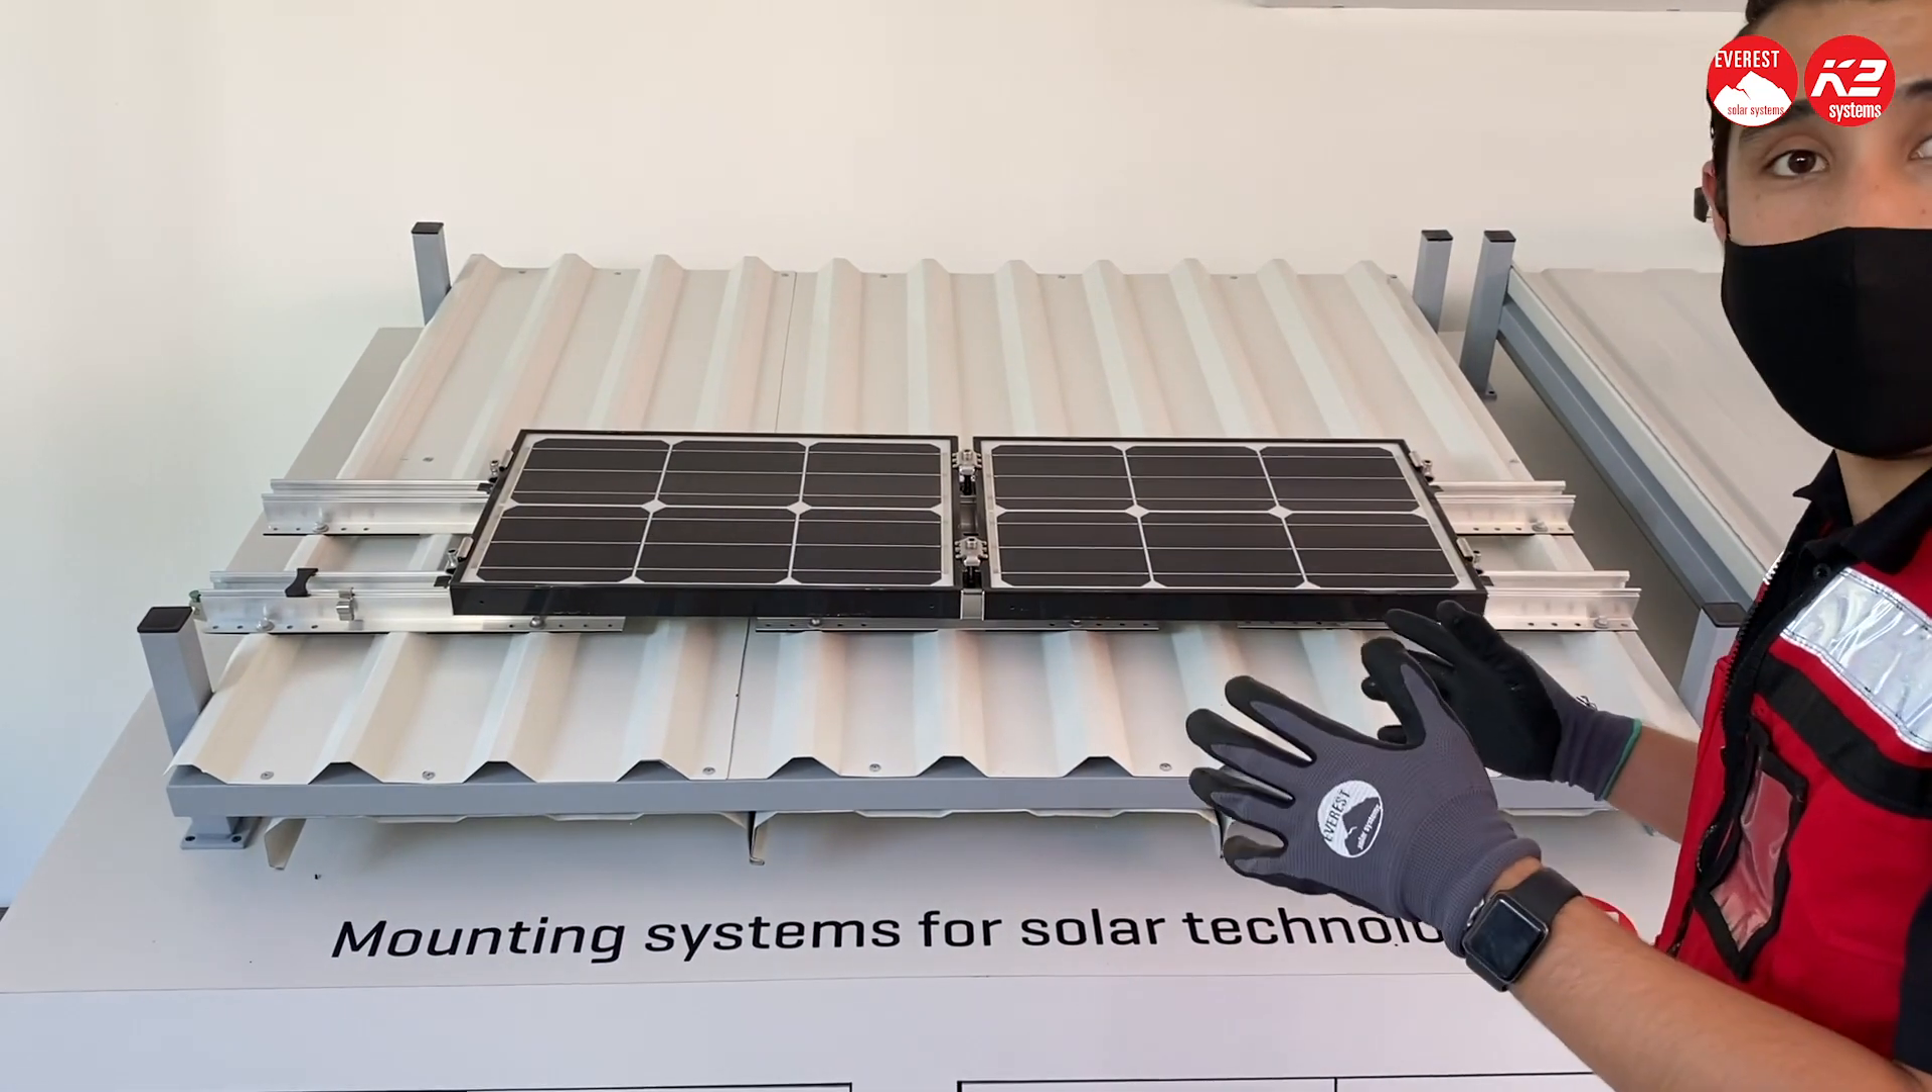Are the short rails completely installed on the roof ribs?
Yes.